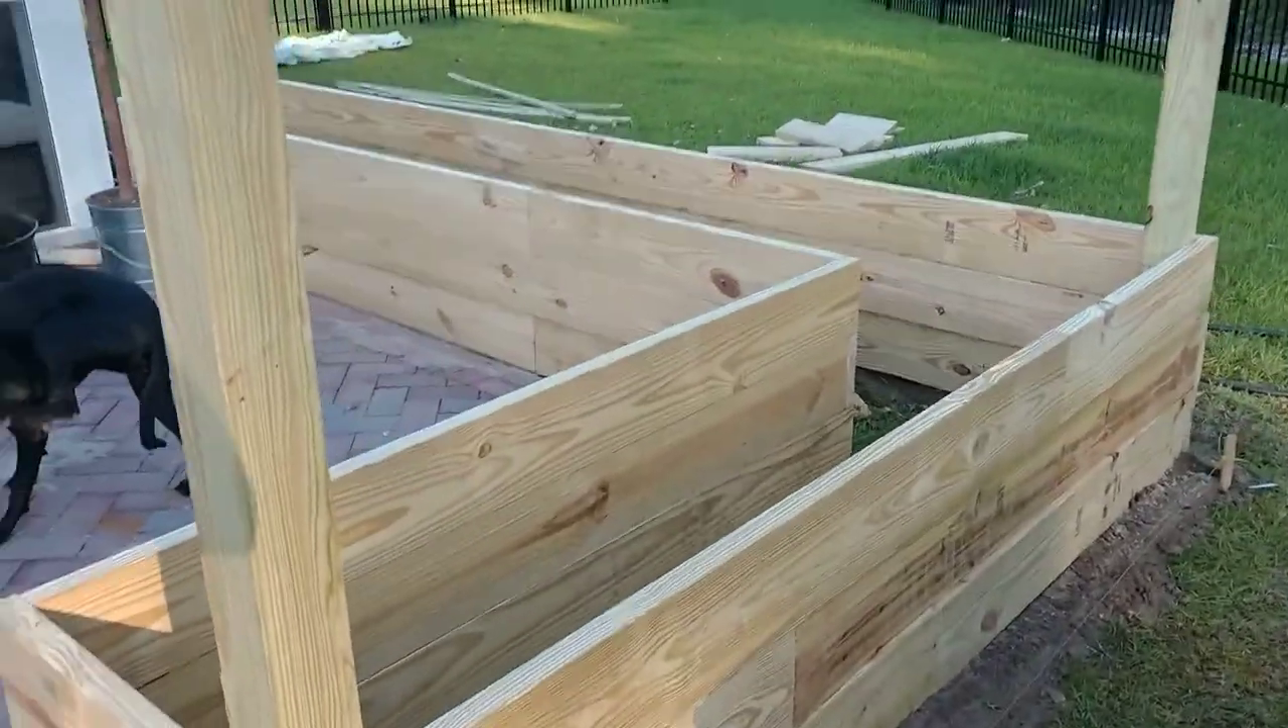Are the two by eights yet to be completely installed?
No.